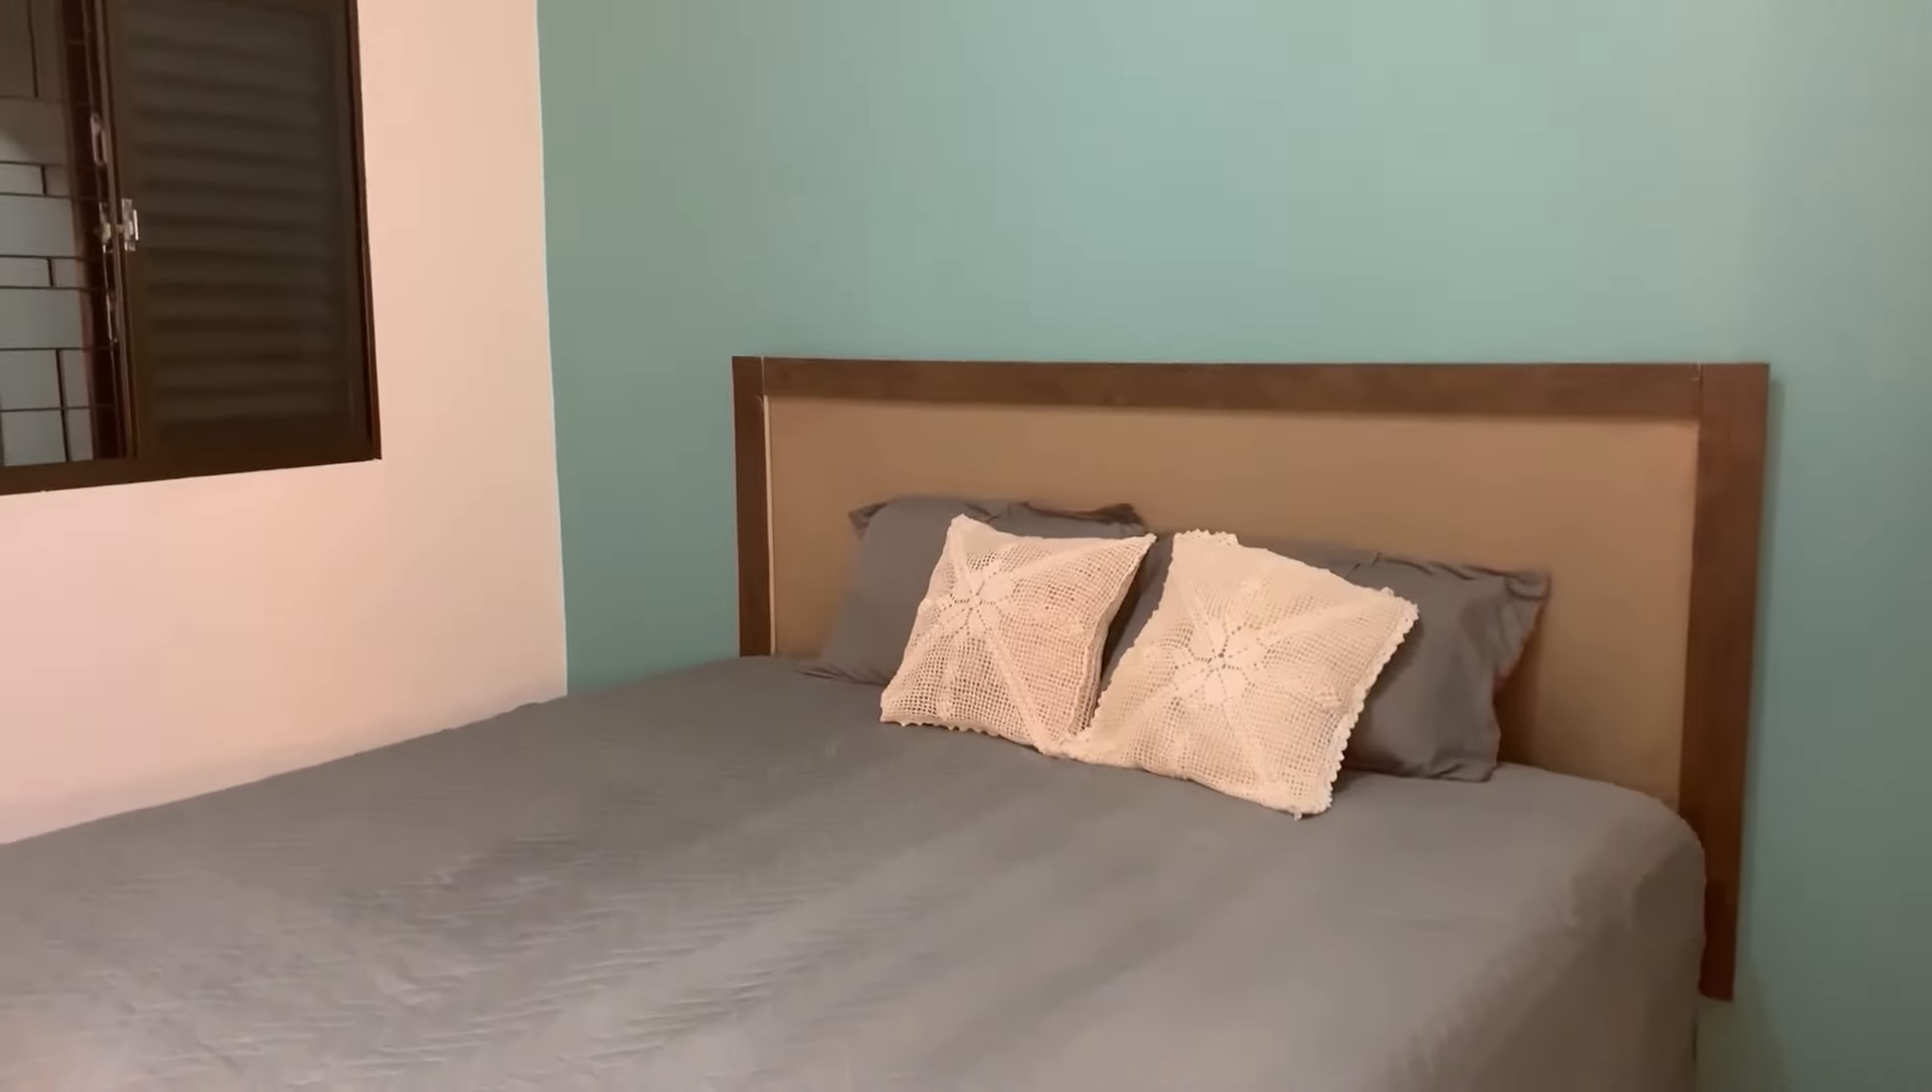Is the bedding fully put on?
Yes.